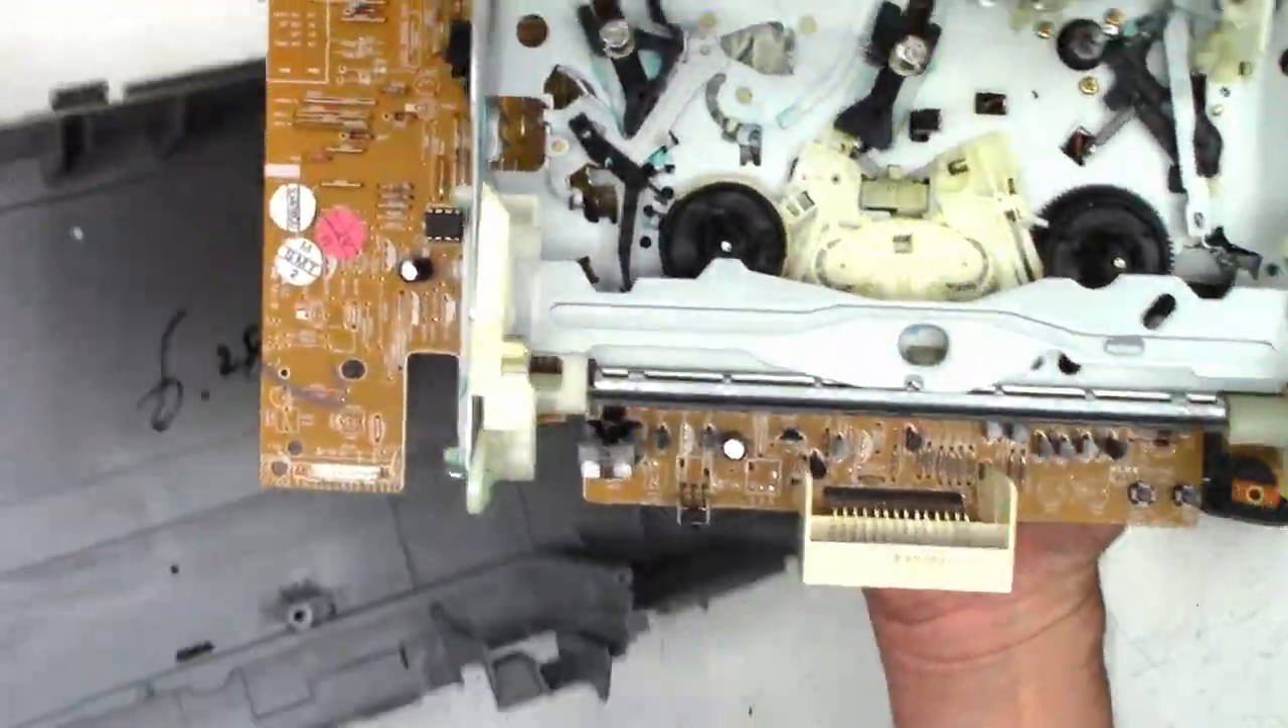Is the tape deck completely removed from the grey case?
Yes.